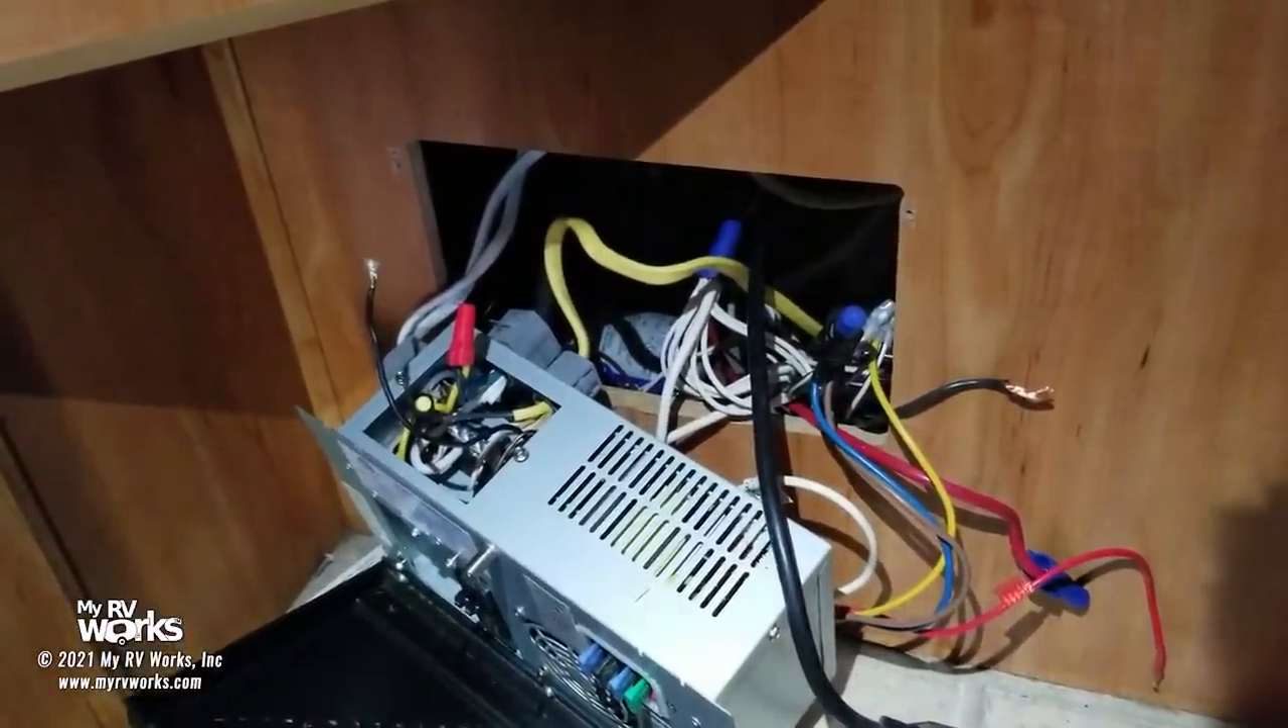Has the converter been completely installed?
No.